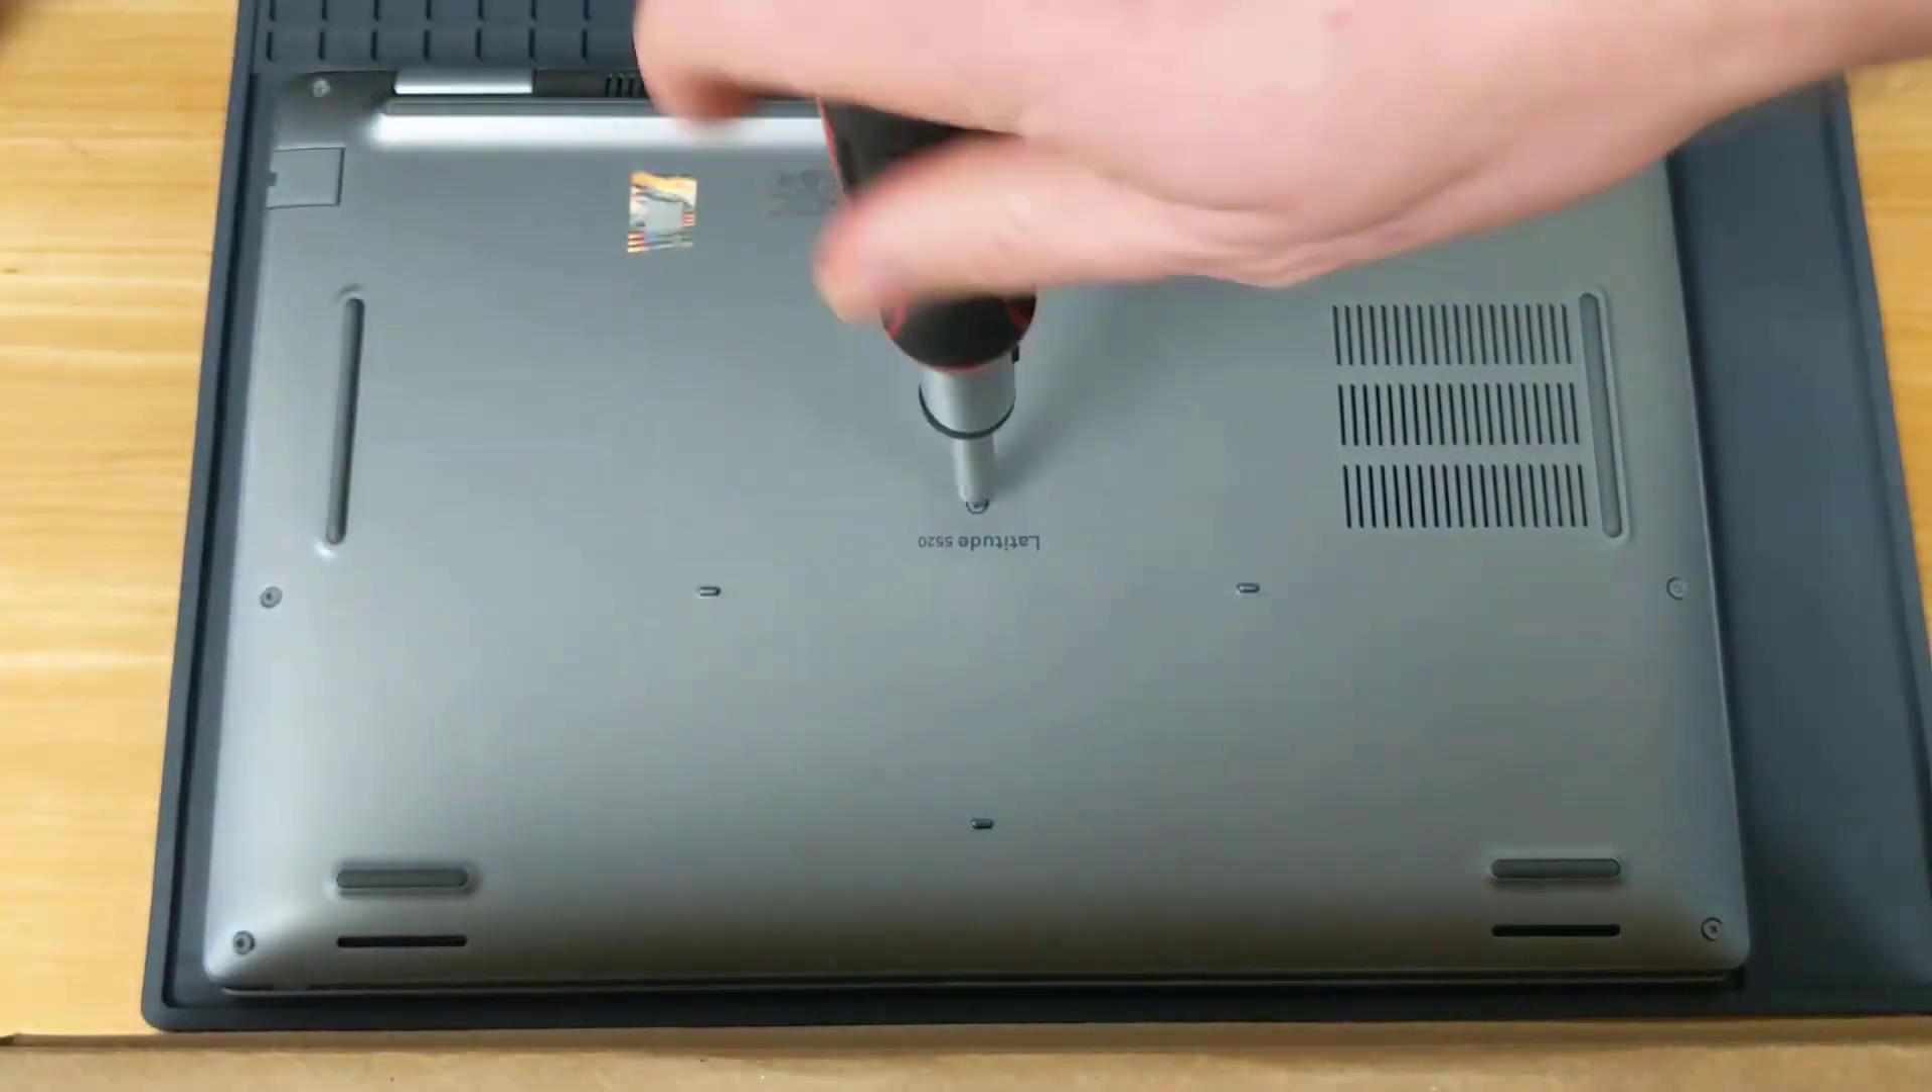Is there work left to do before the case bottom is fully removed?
Yes.